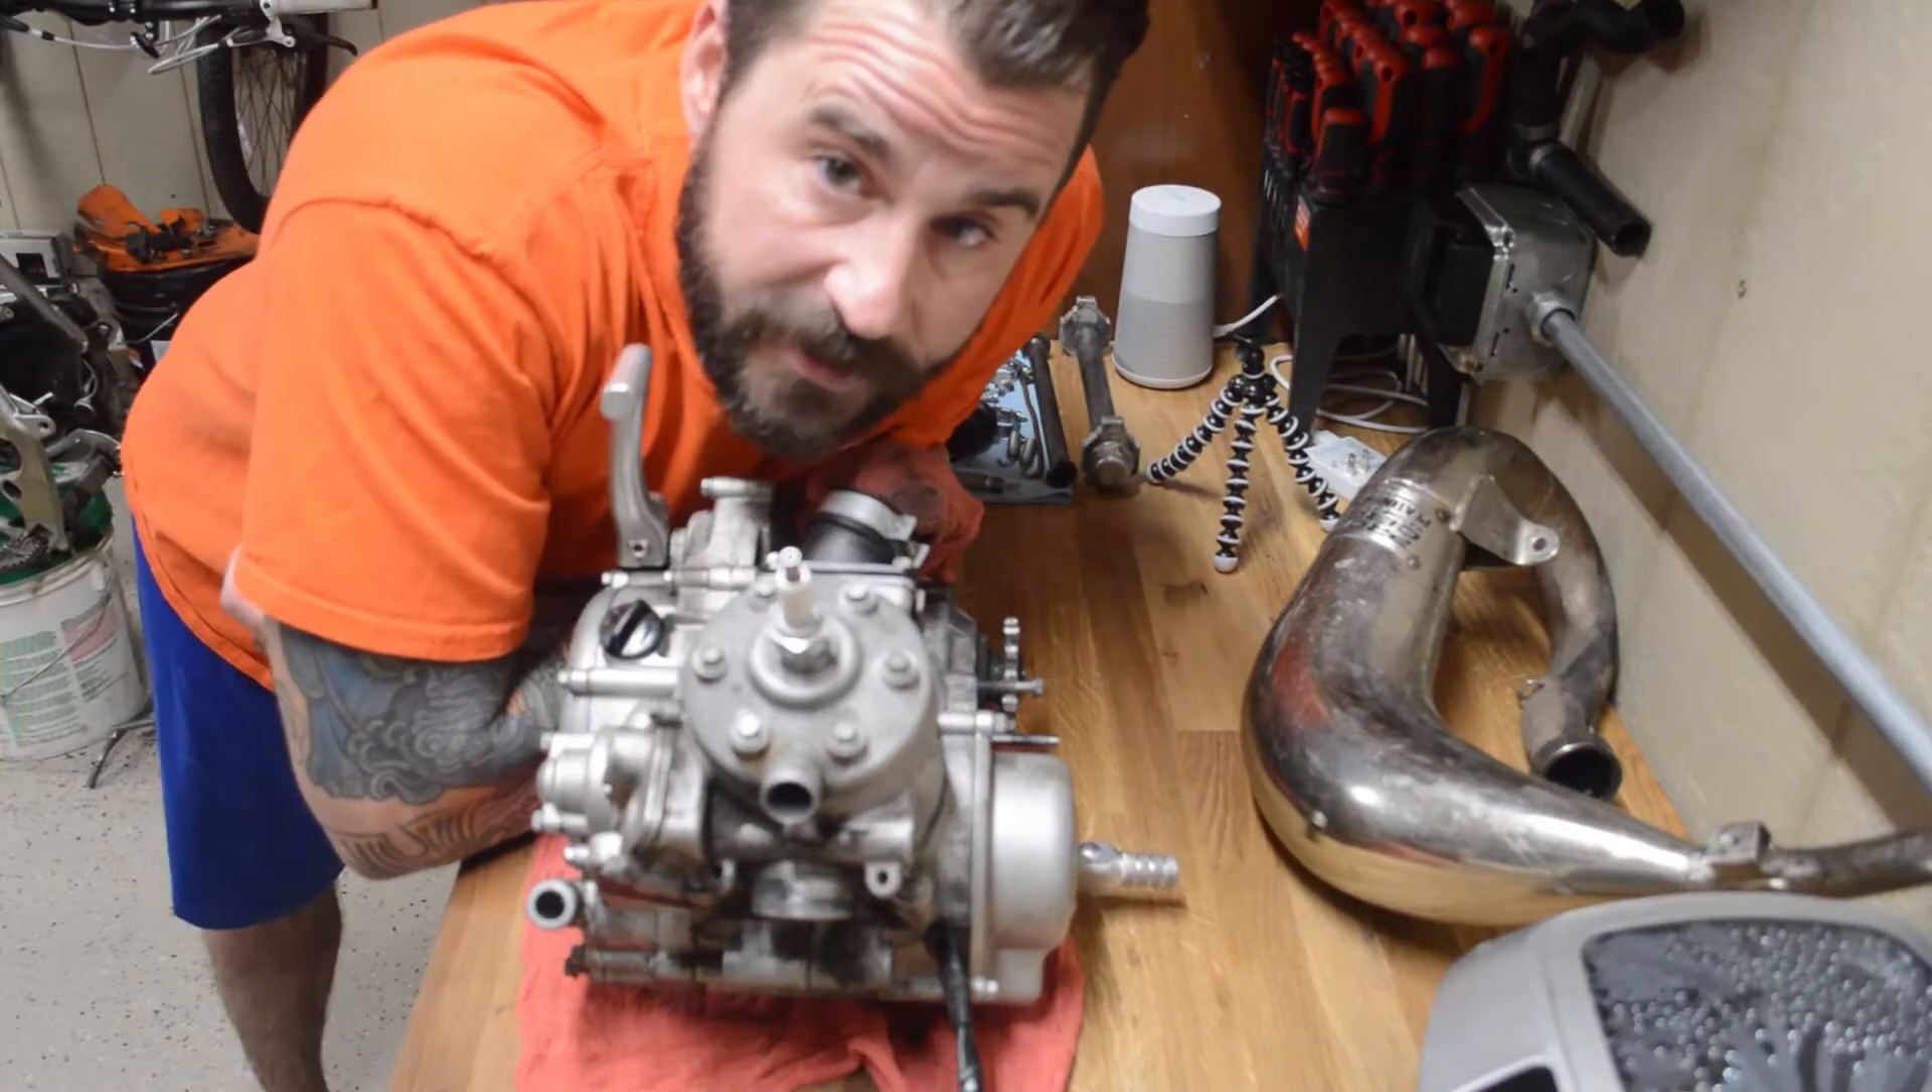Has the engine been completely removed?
Yes.